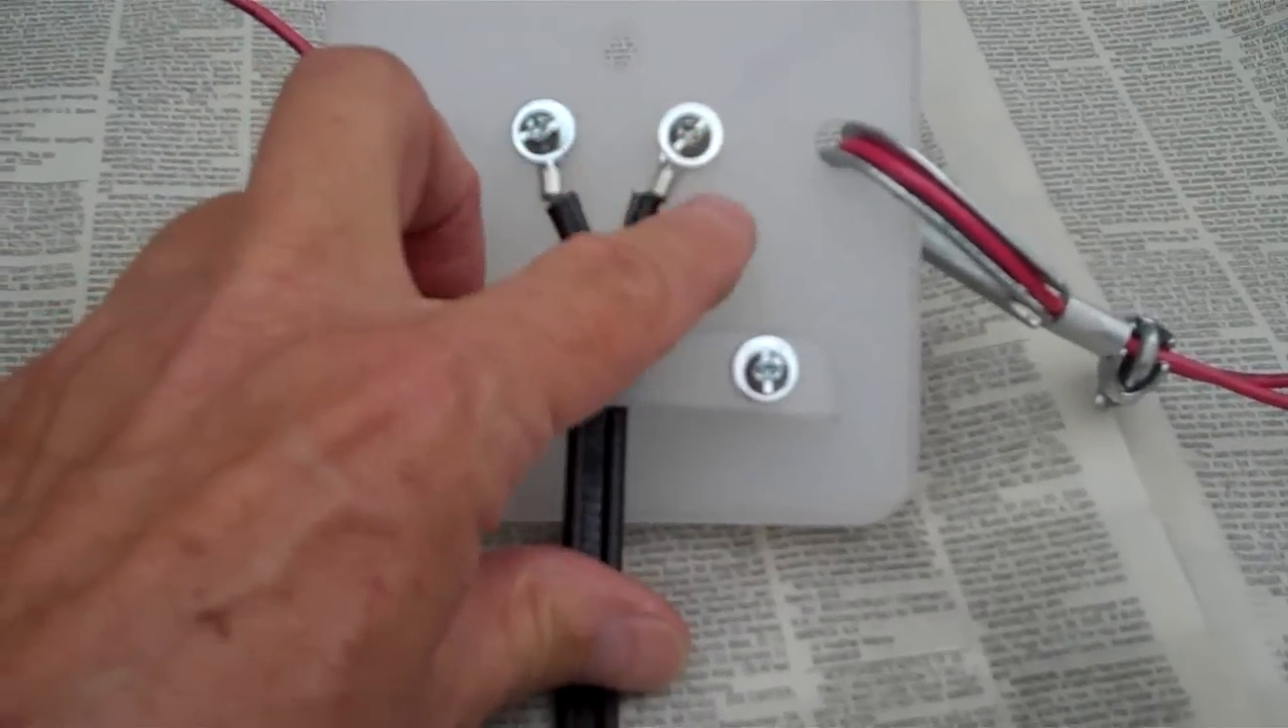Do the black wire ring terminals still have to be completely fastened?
No.